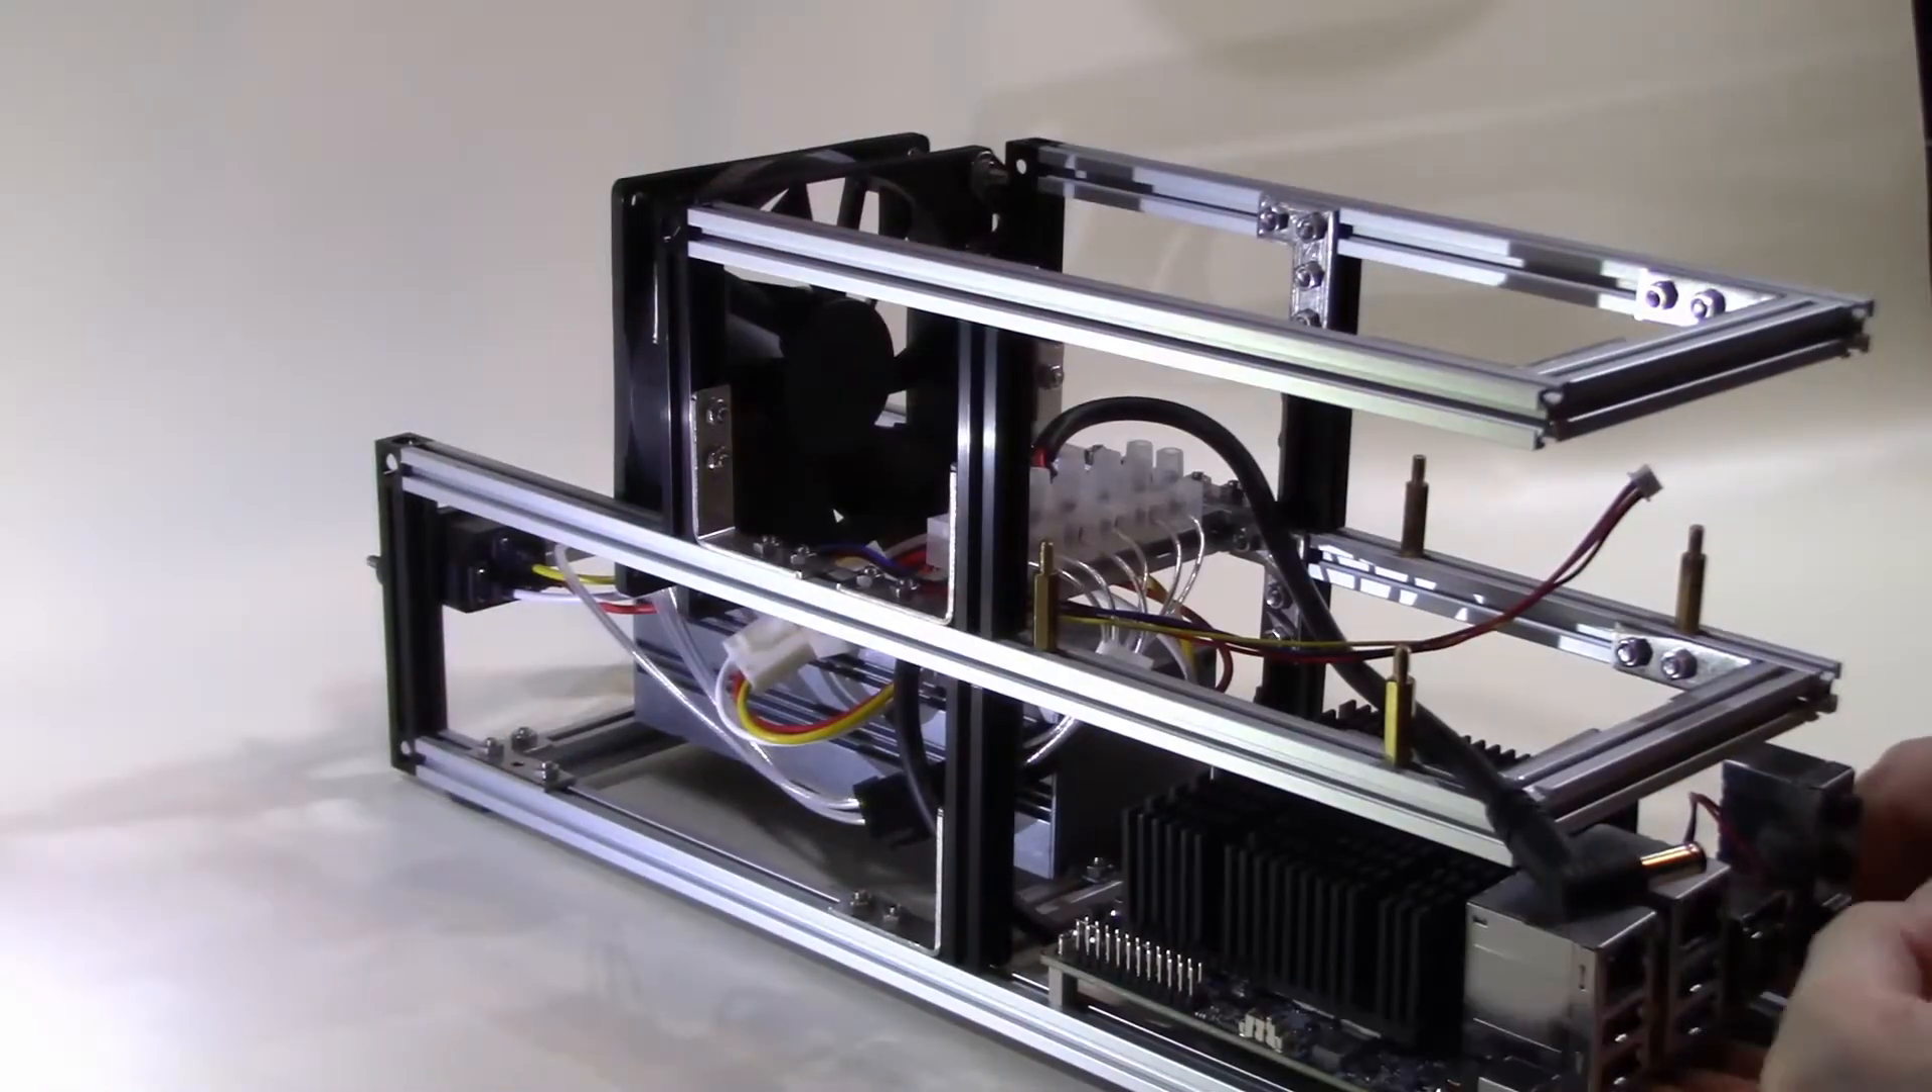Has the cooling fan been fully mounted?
Yes.